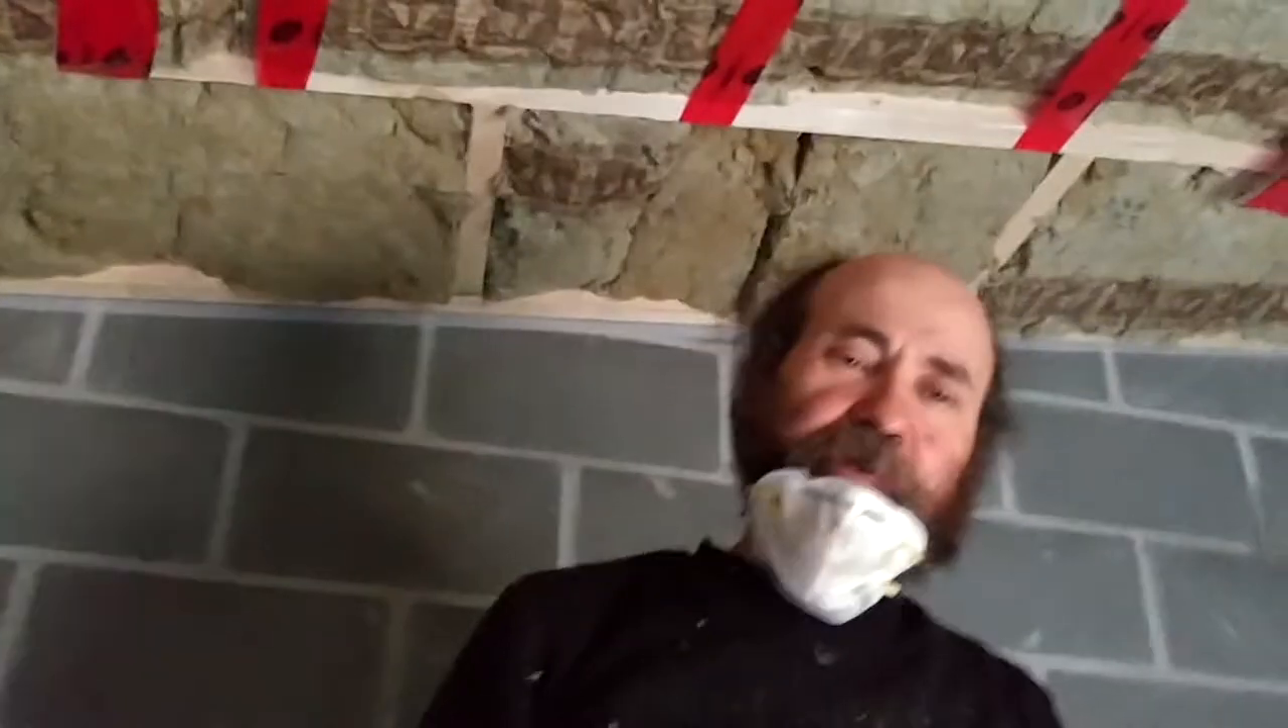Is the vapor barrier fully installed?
No.